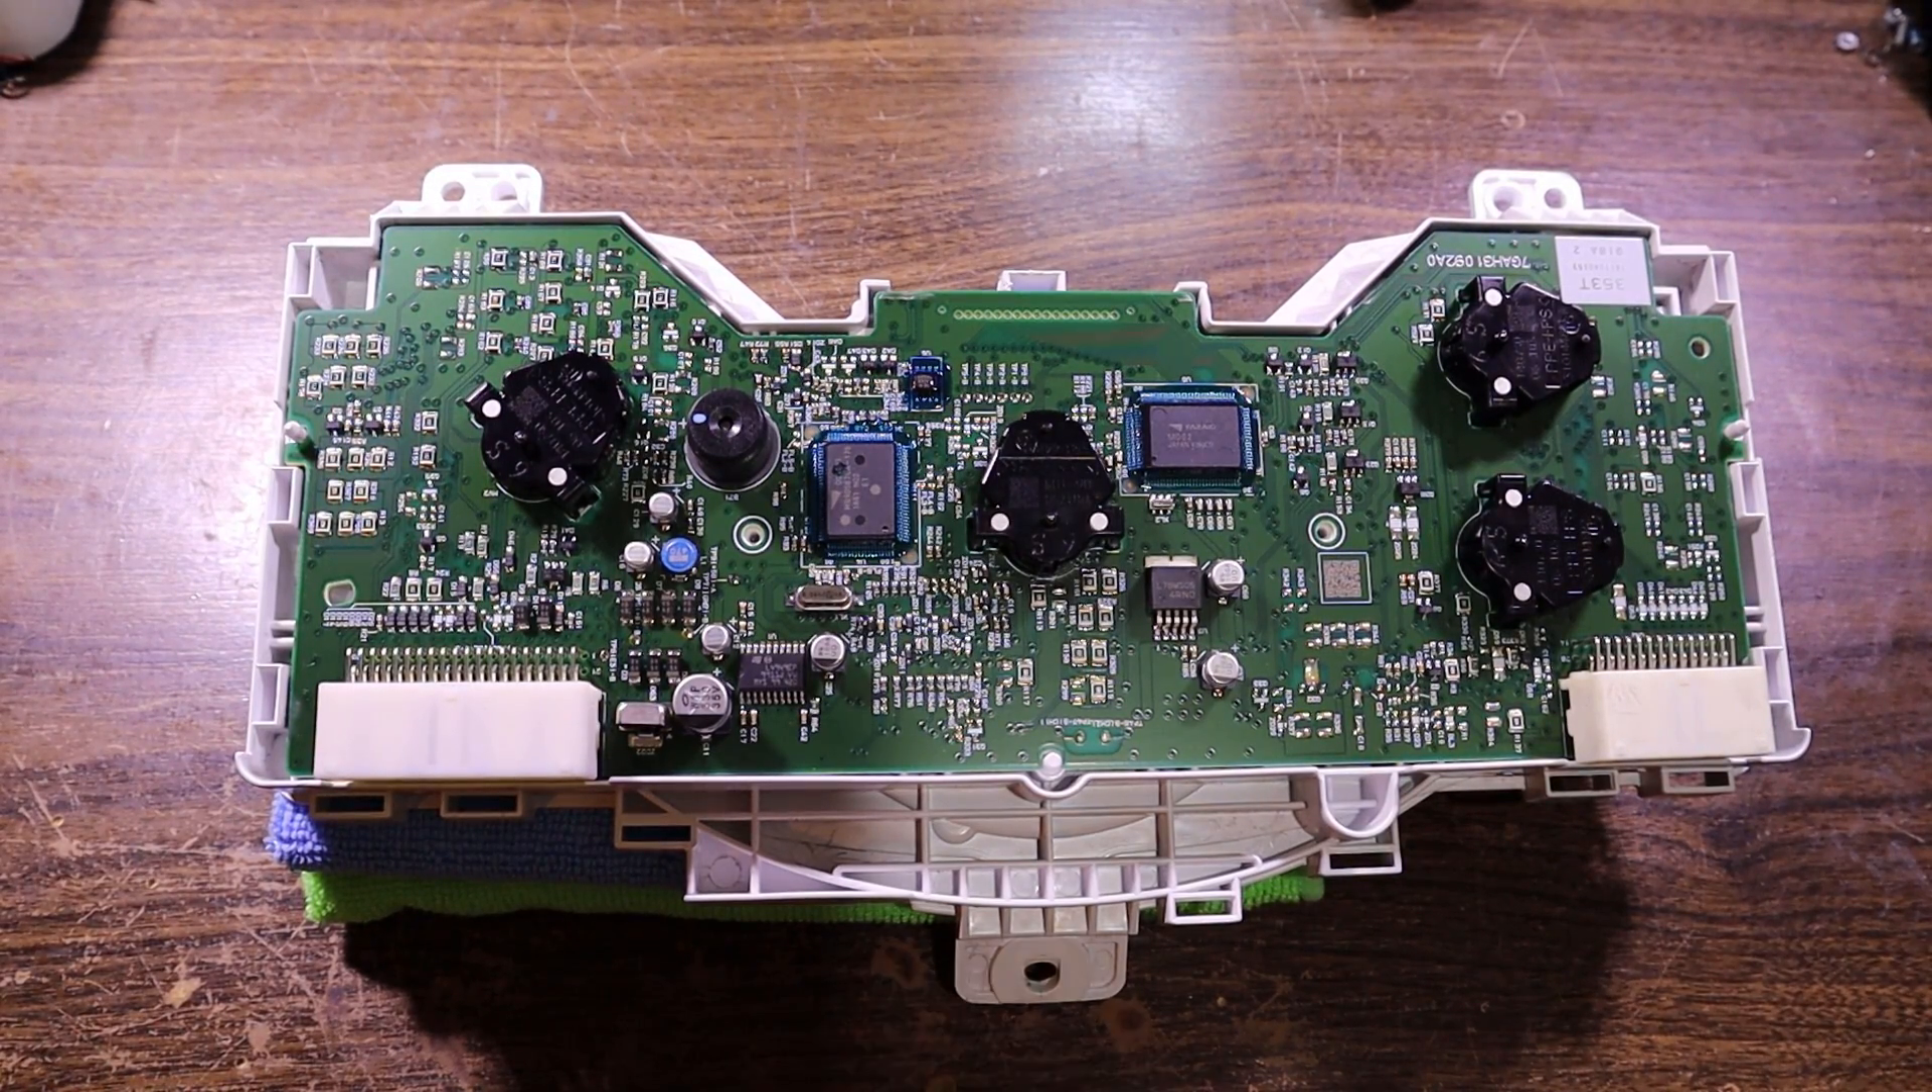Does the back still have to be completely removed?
No.